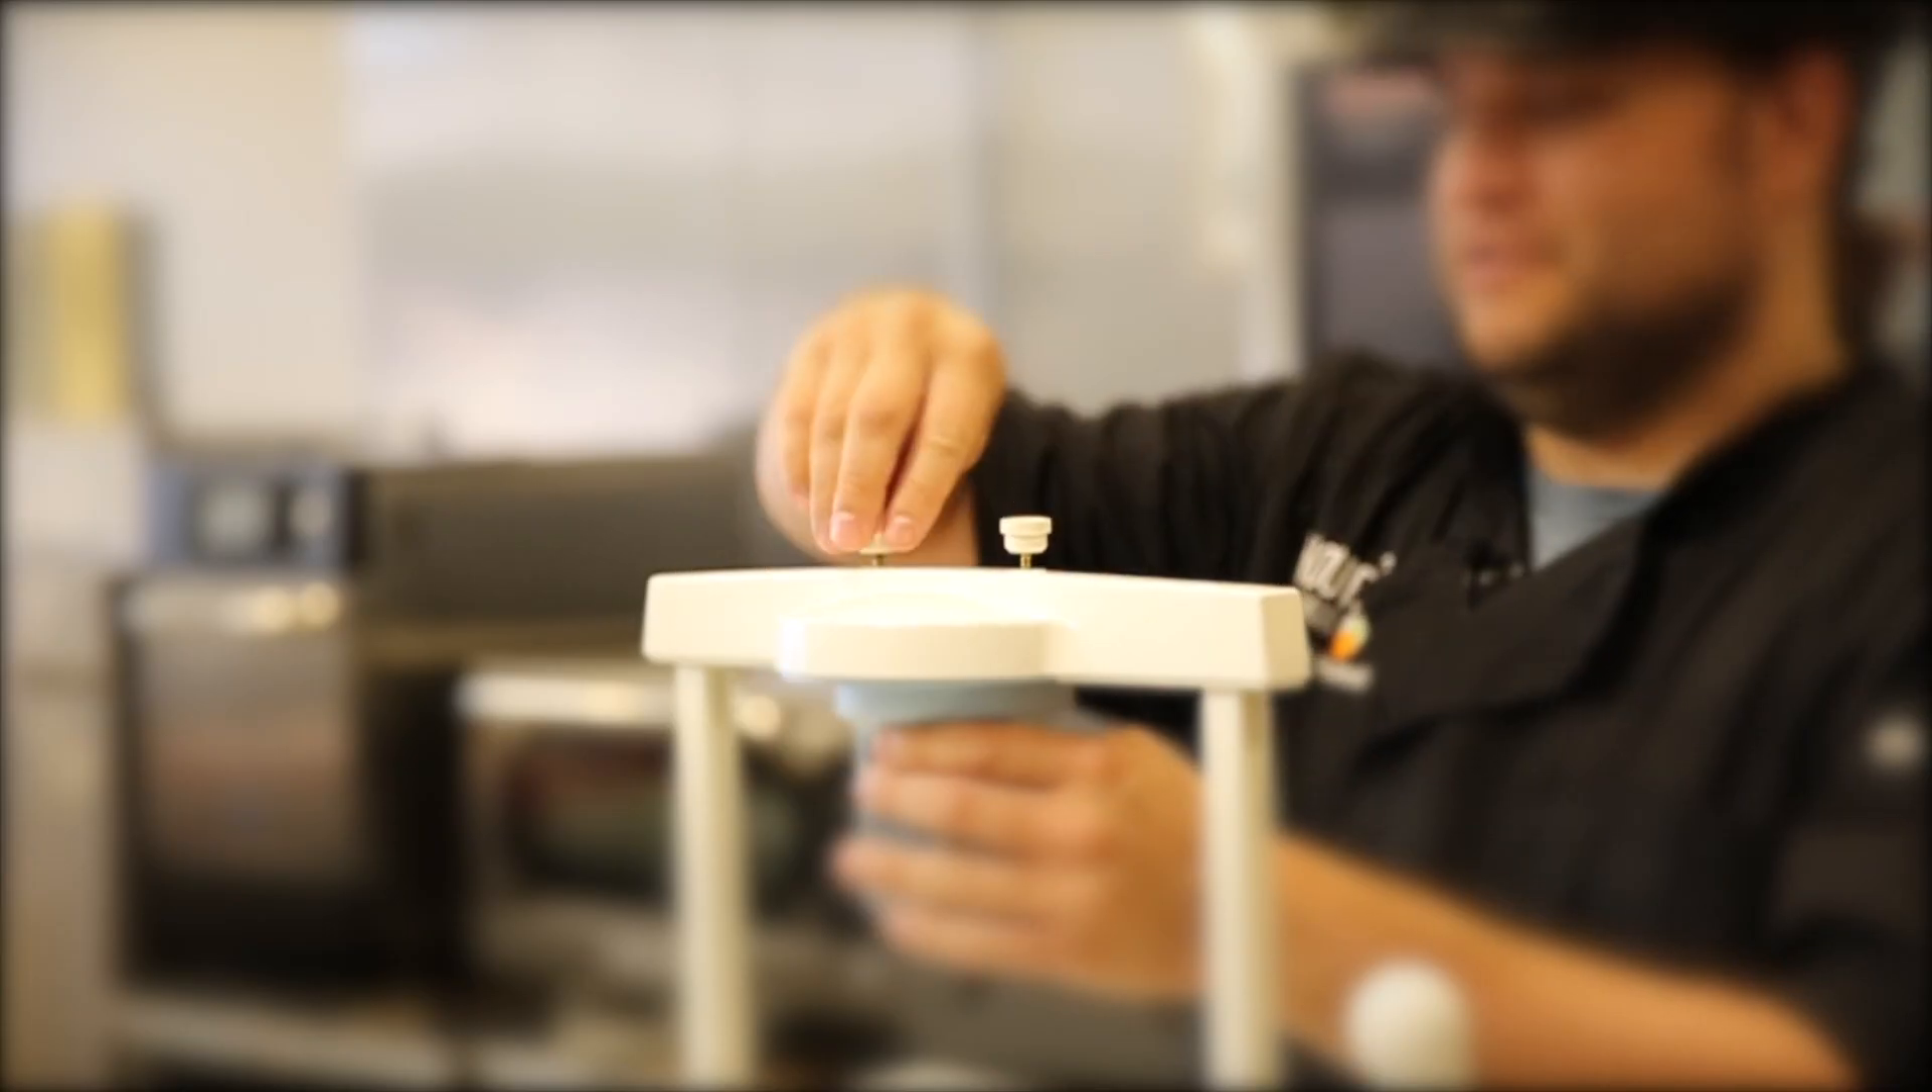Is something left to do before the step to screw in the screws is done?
Yes.